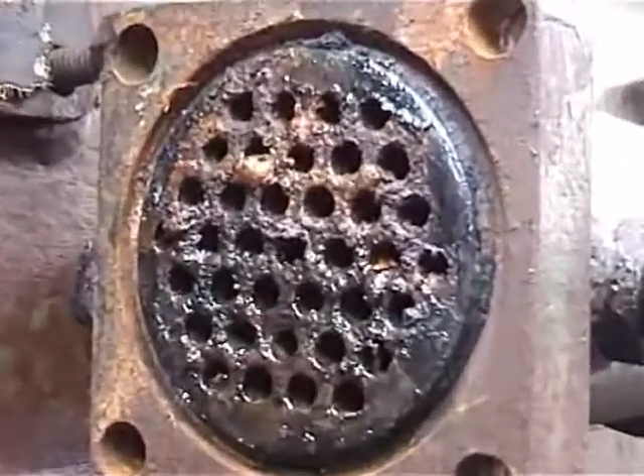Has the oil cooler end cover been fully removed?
Yes.